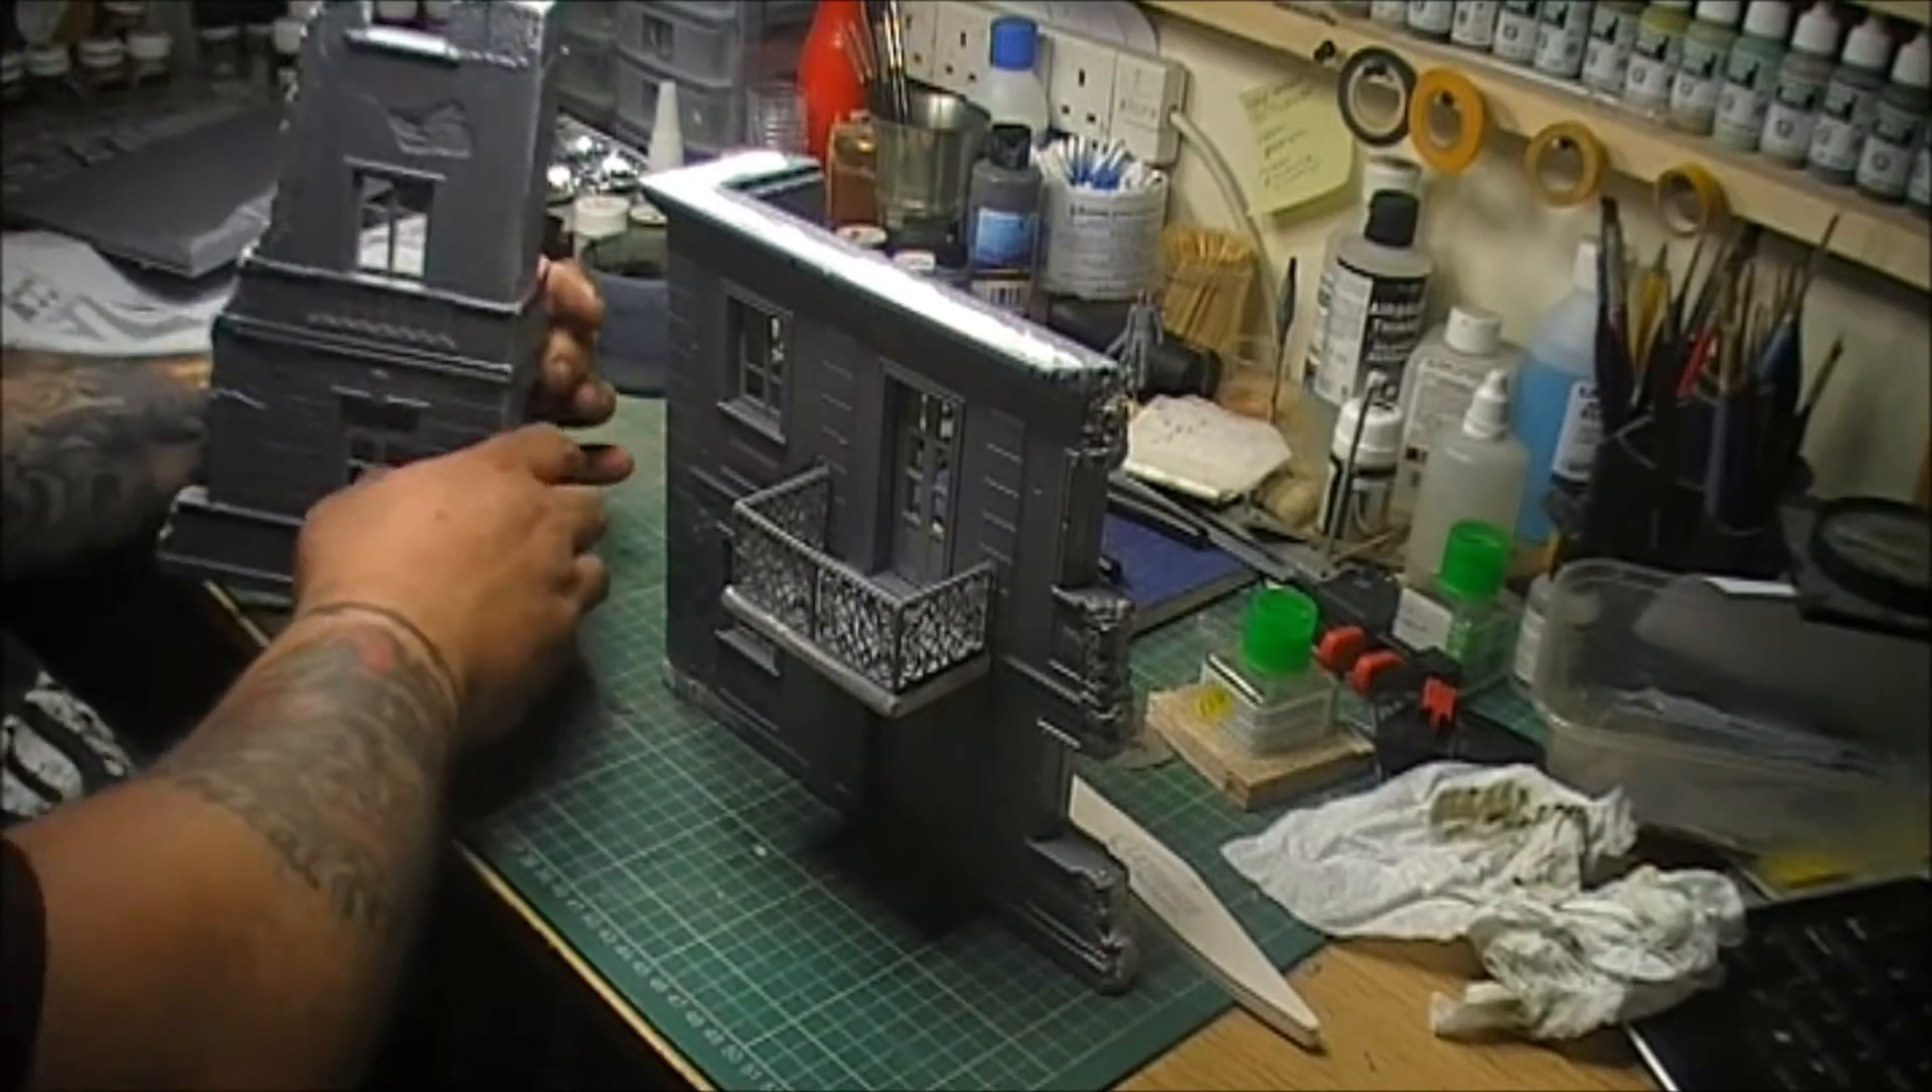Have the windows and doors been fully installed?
Yes.